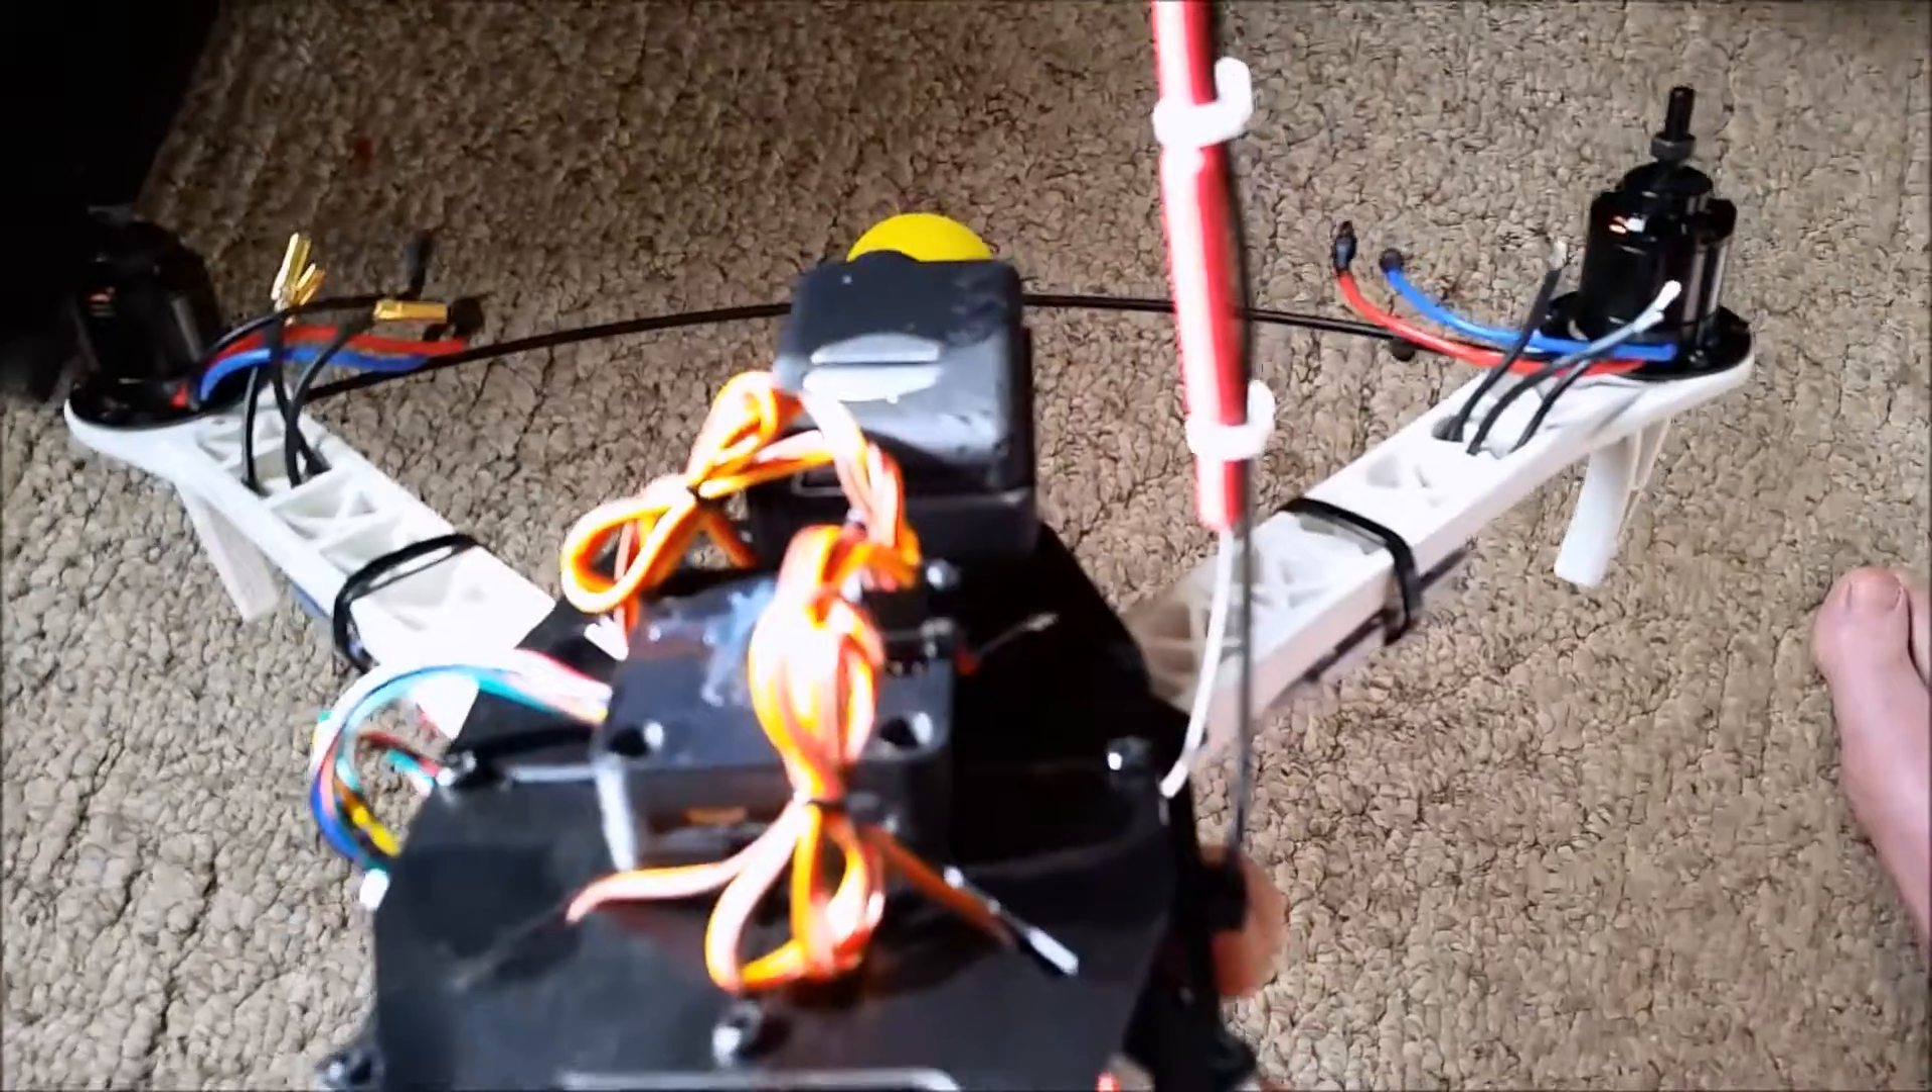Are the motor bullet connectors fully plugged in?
No.